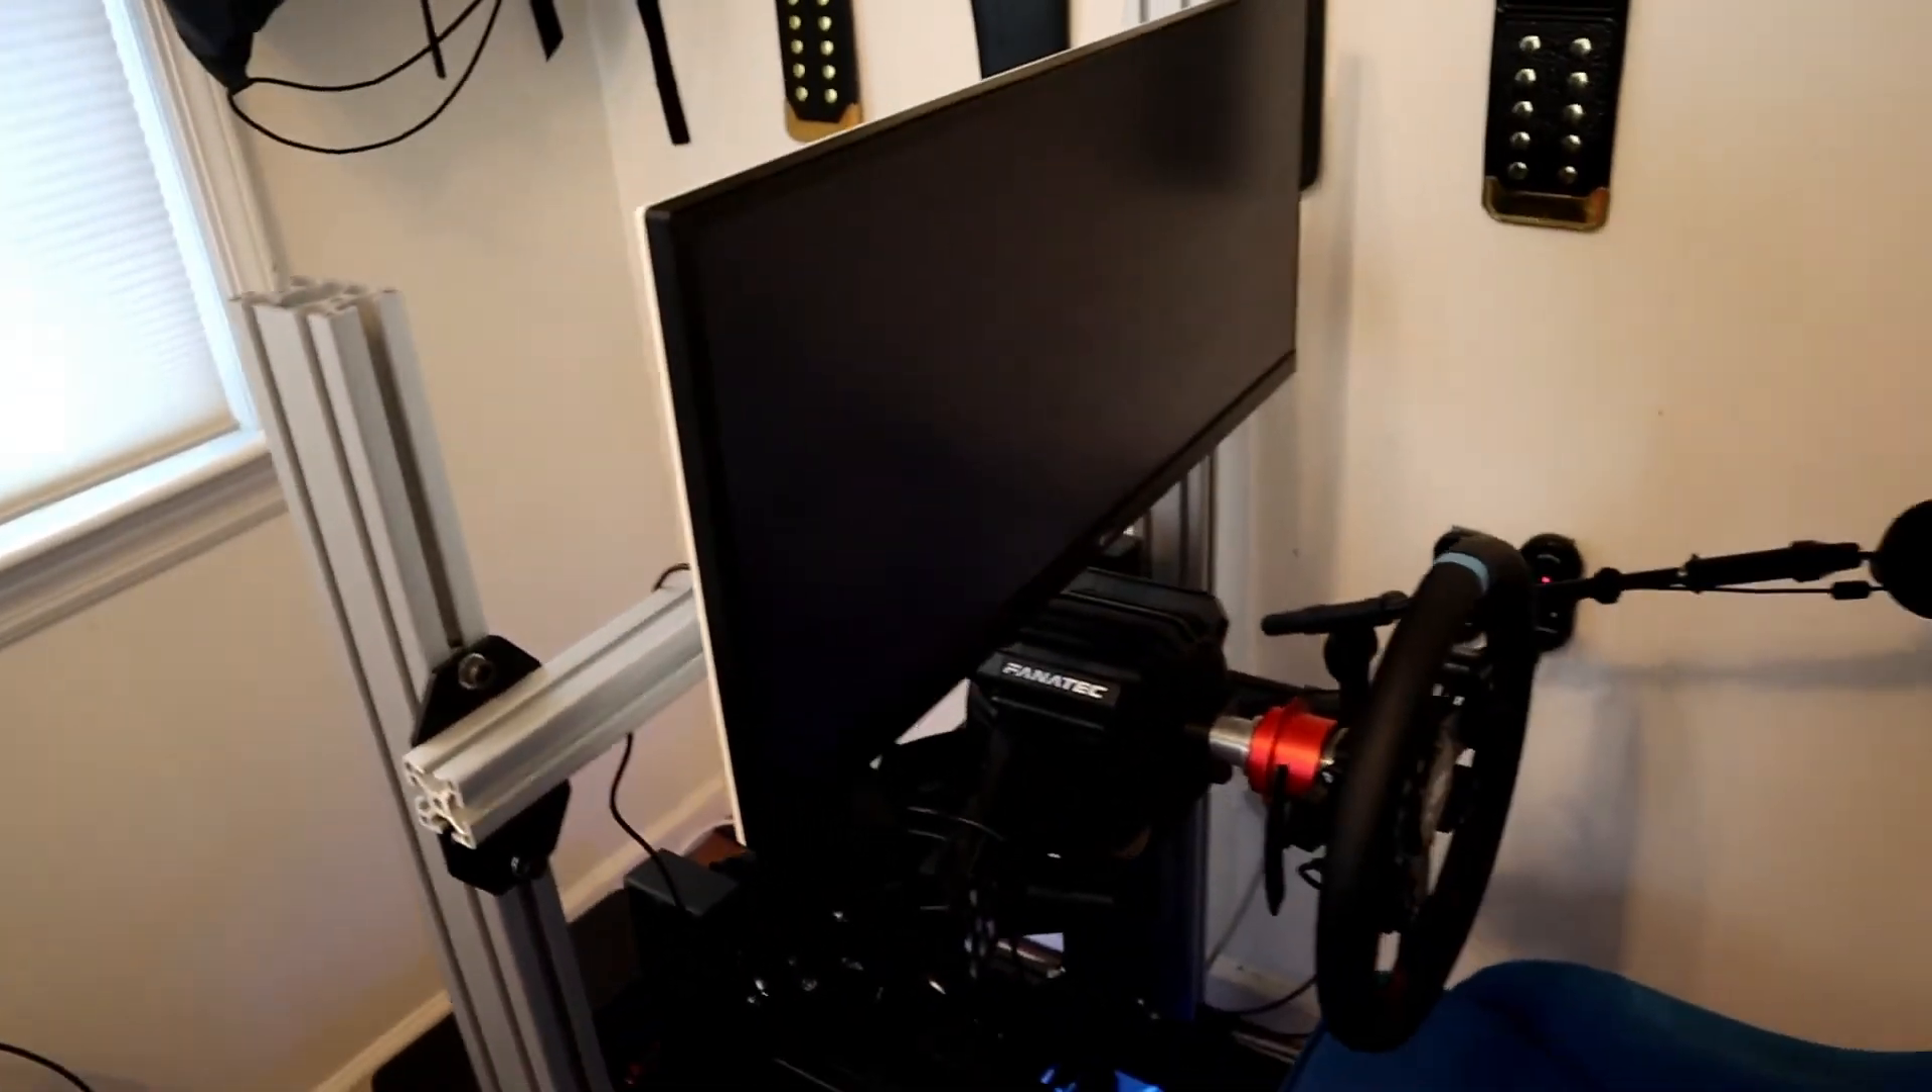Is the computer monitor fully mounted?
Yes.